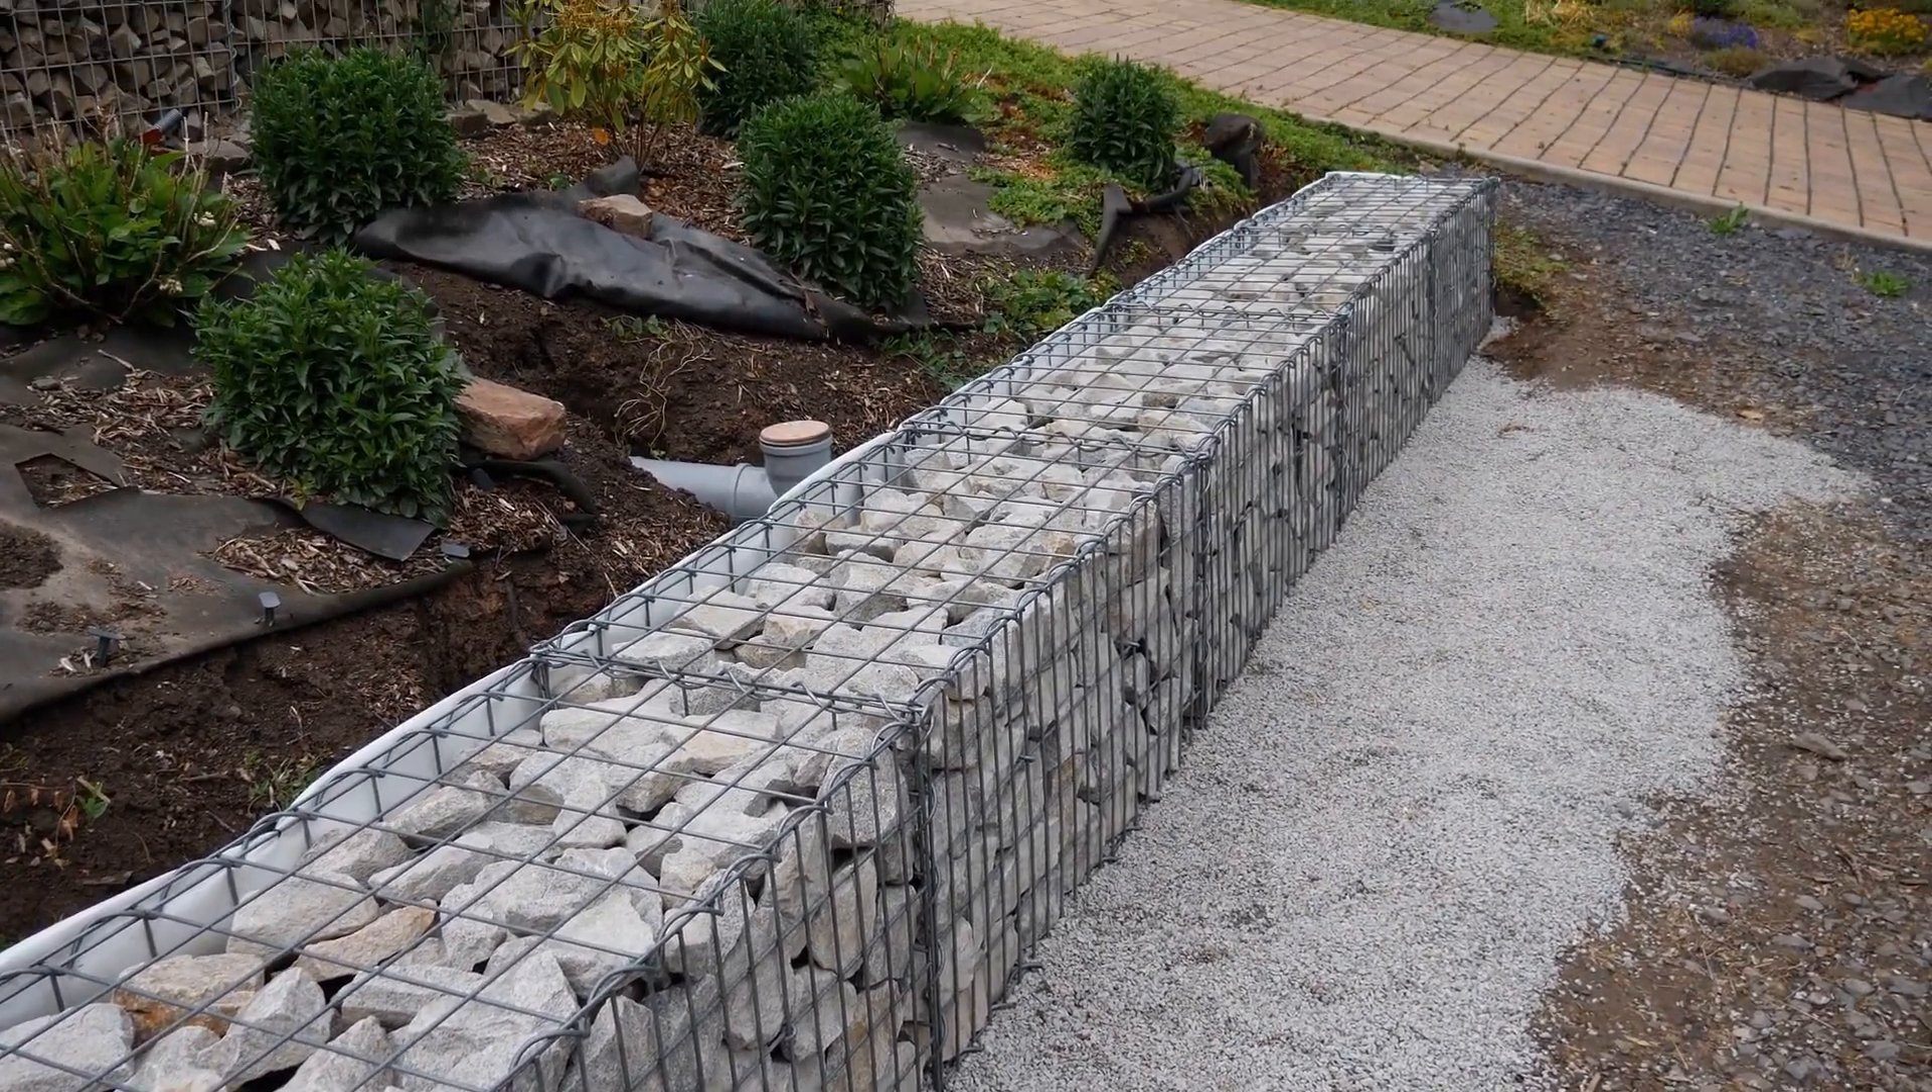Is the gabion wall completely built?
Yes.